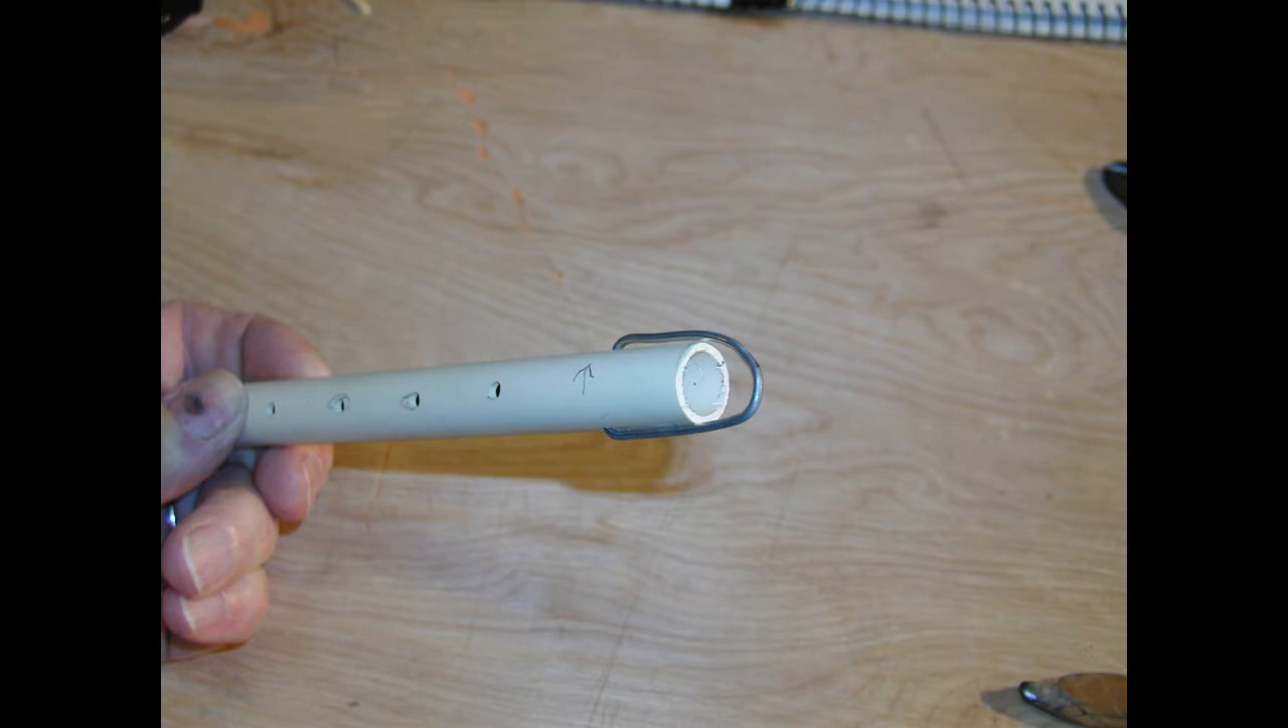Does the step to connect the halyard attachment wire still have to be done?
No.